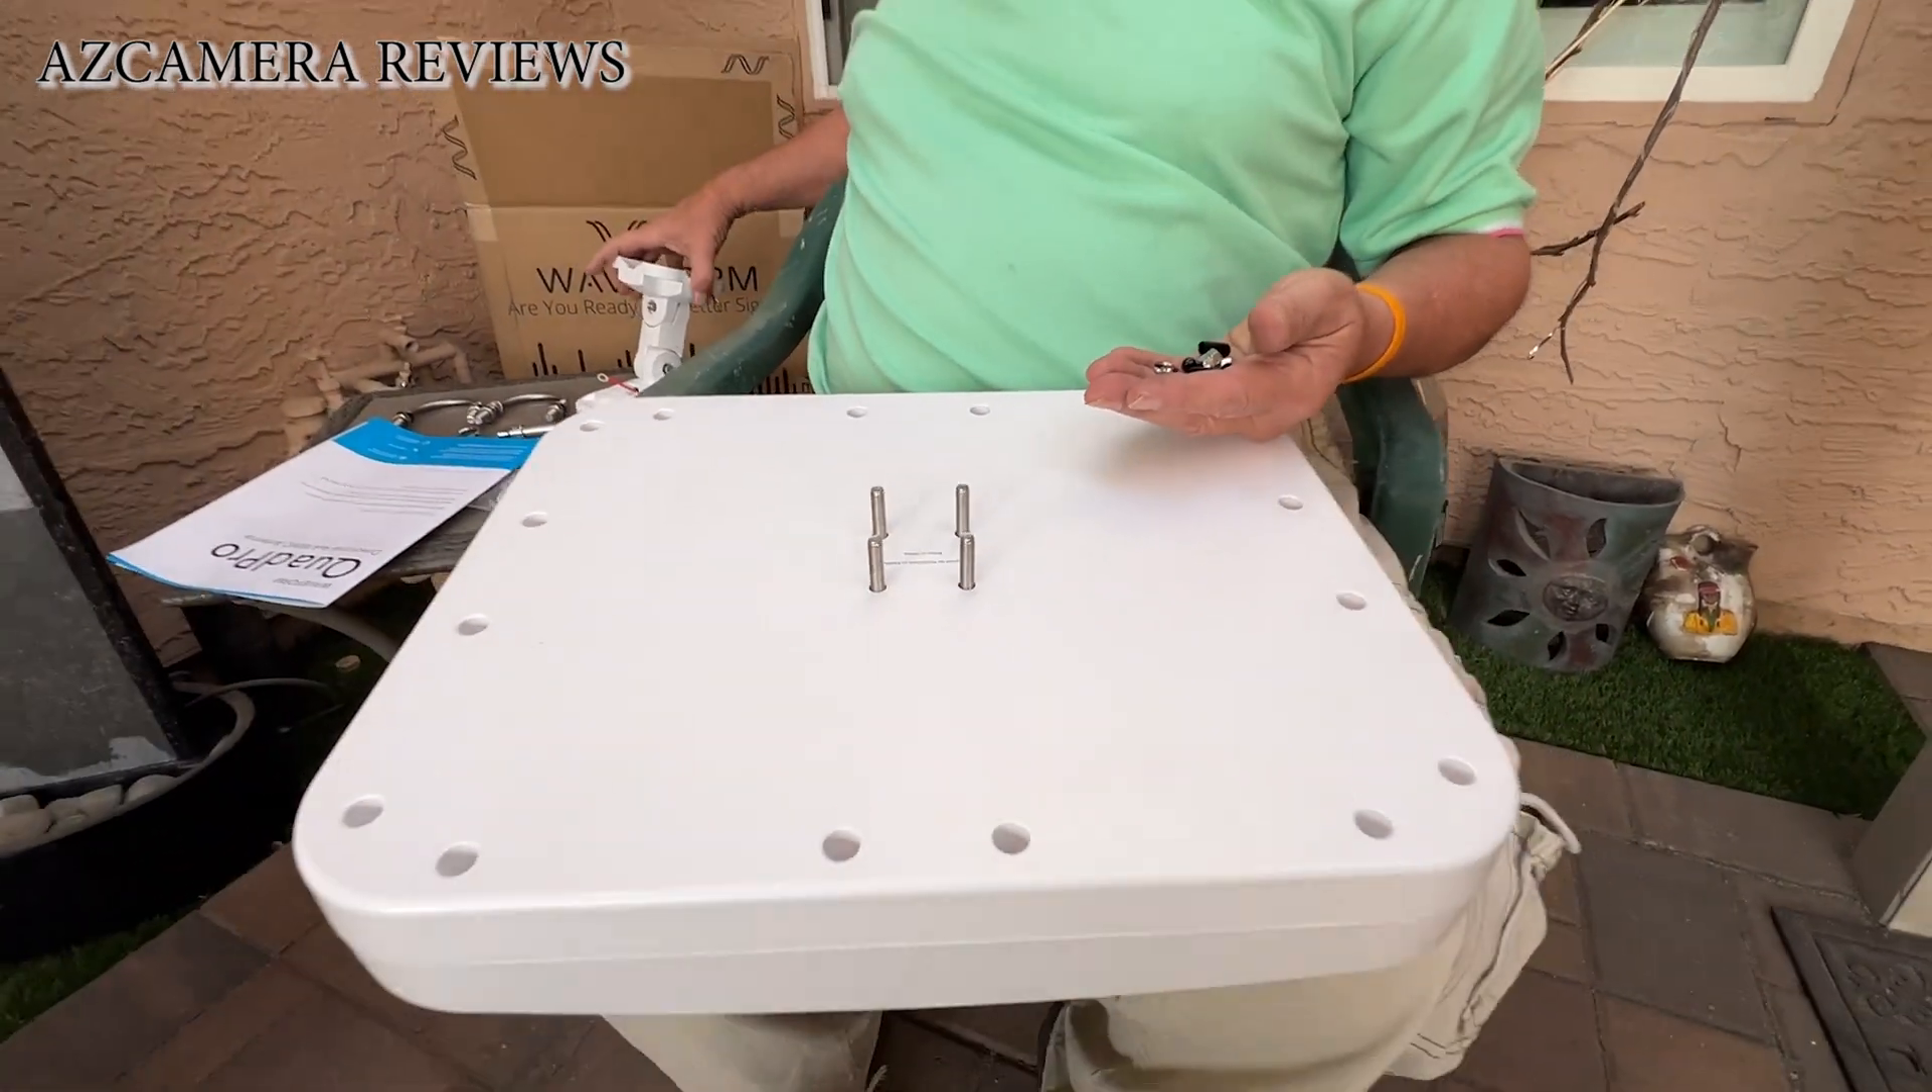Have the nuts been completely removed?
Yes.